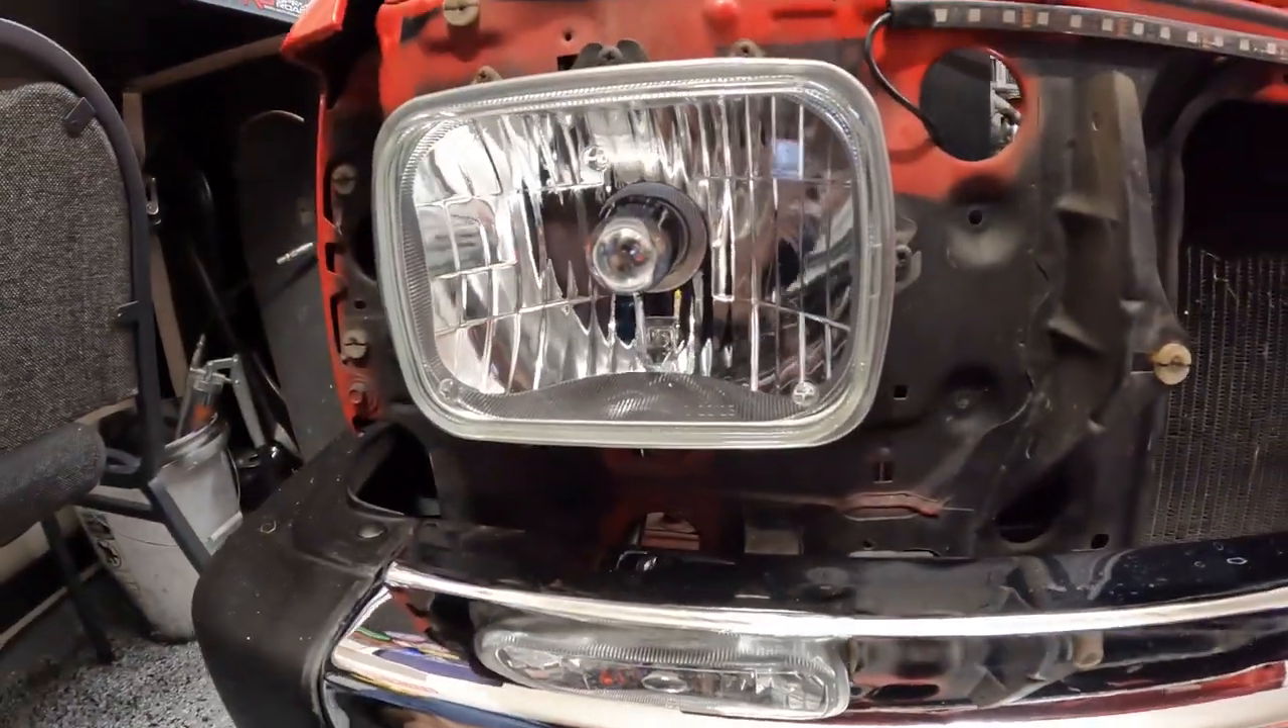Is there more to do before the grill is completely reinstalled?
Yes.